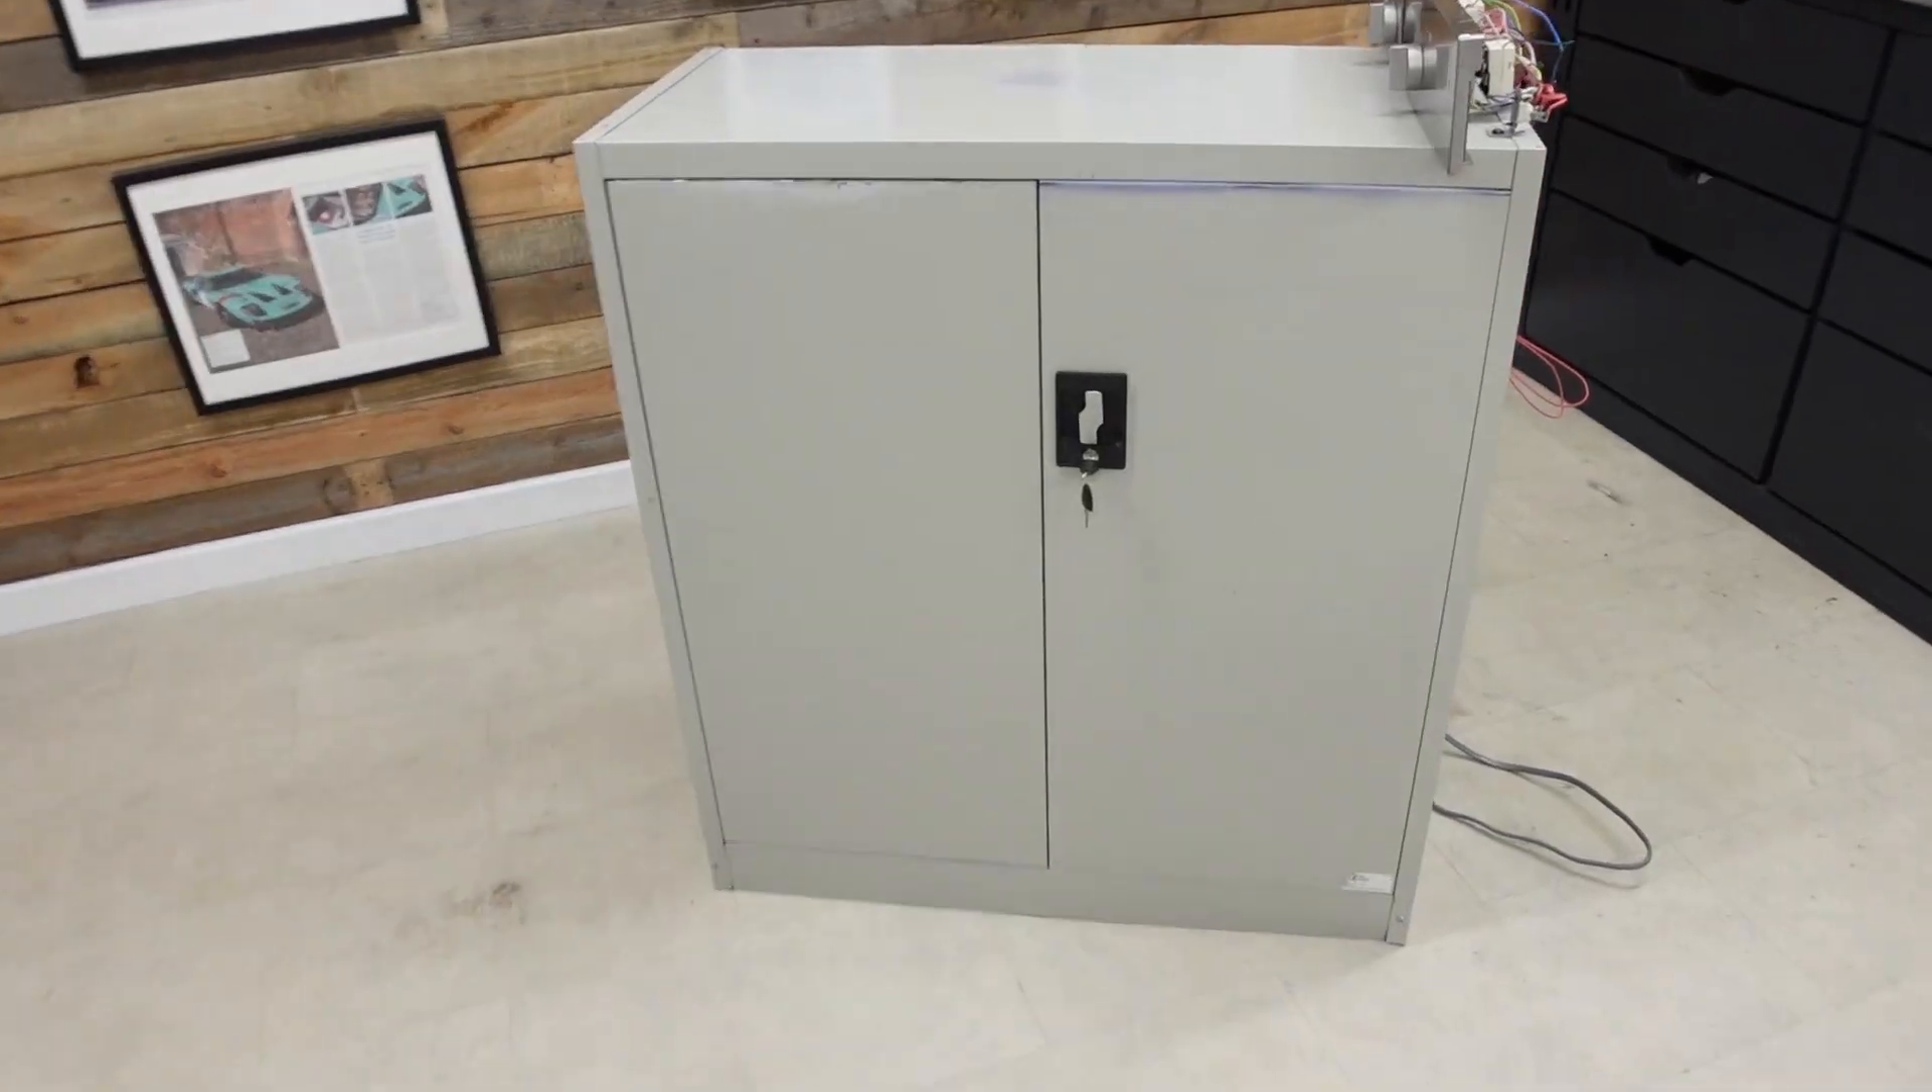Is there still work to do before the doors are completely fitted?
No.